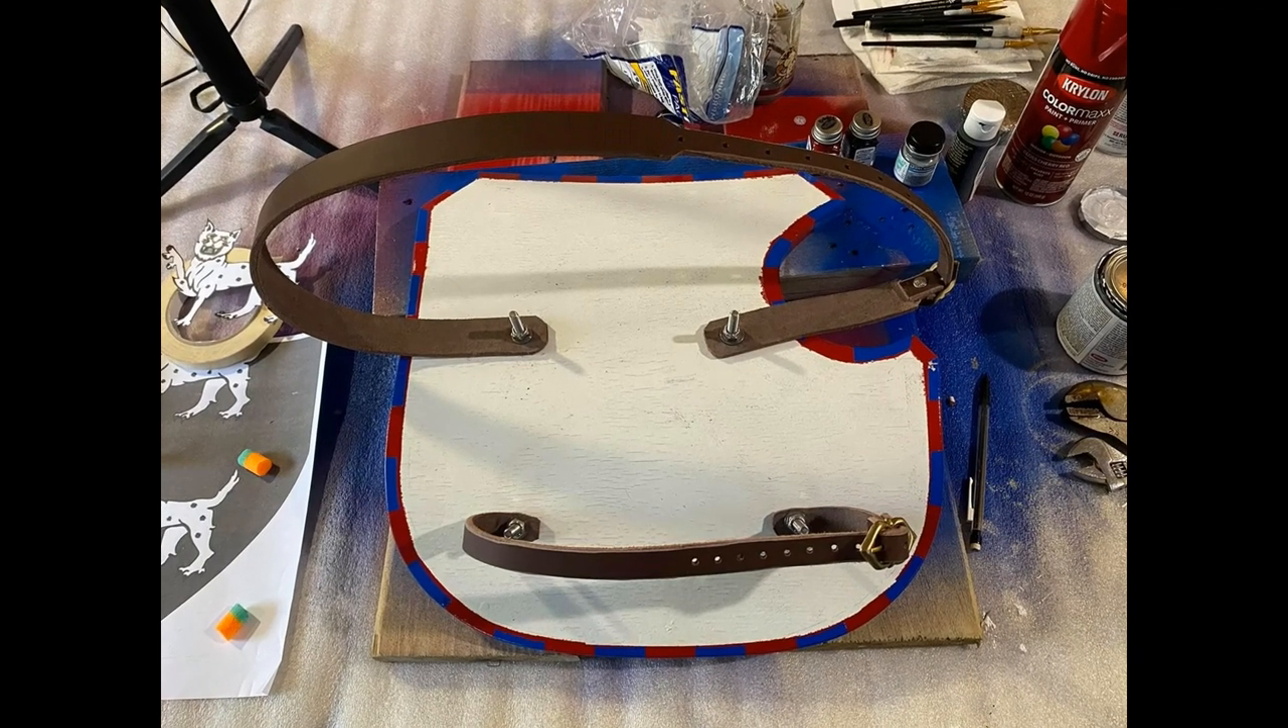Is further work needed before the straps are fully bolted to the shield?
No.